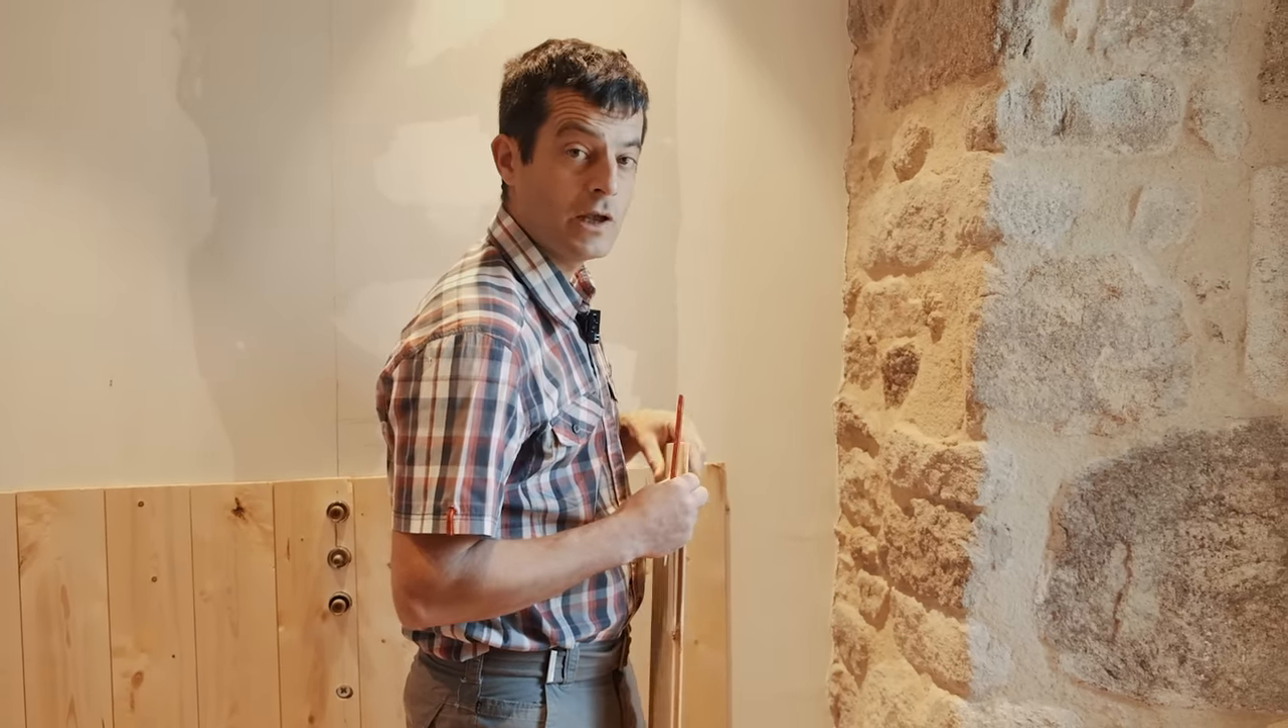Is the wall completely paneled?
No.